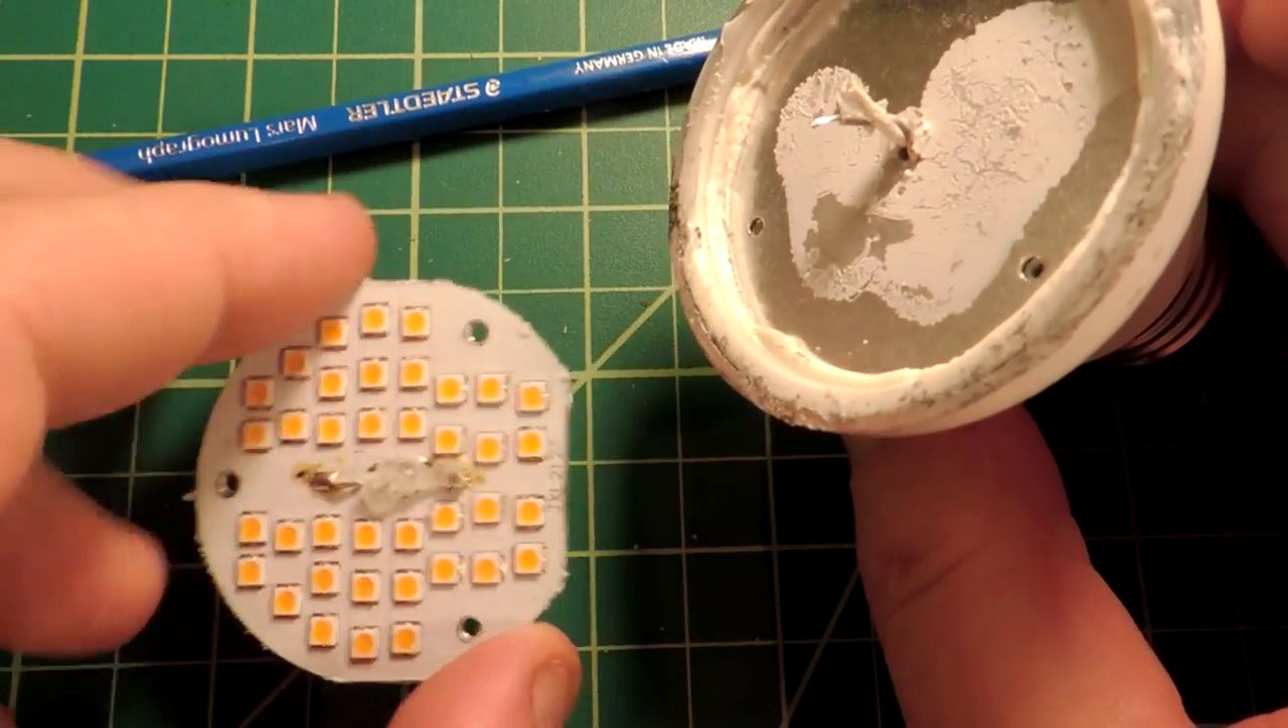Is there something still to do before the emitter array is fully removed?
No.